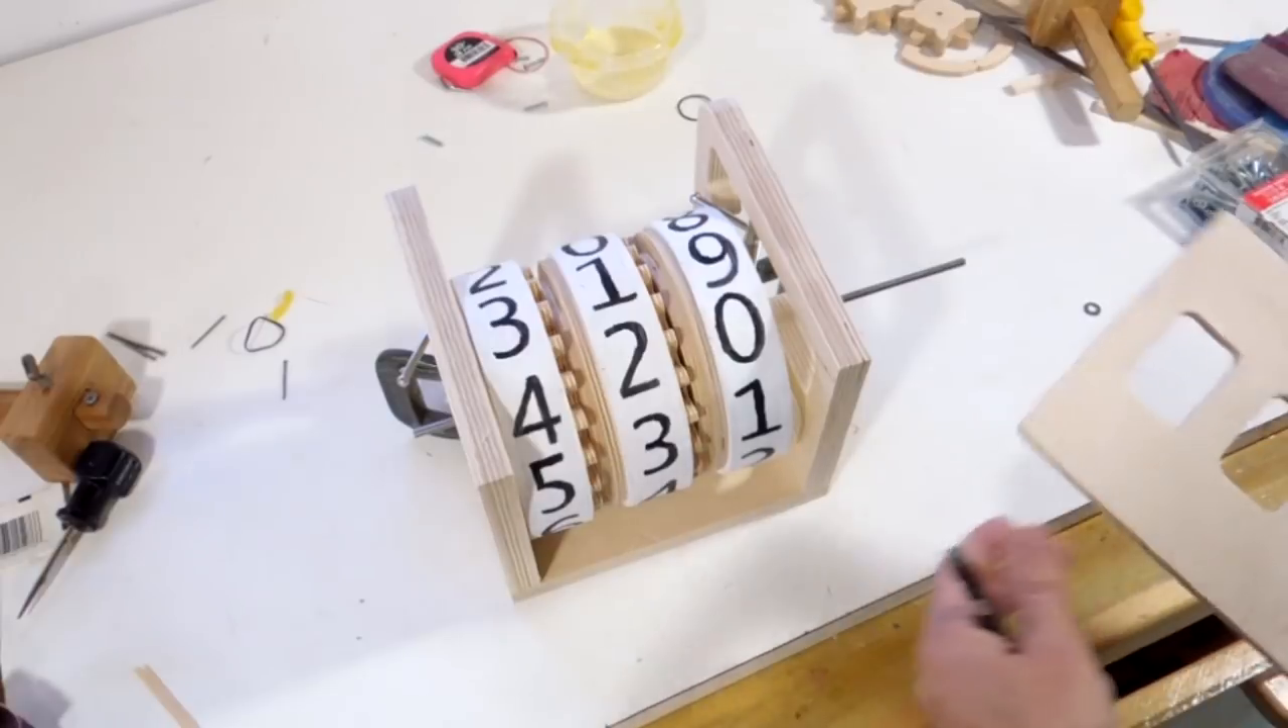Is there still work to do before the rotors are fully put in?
No.